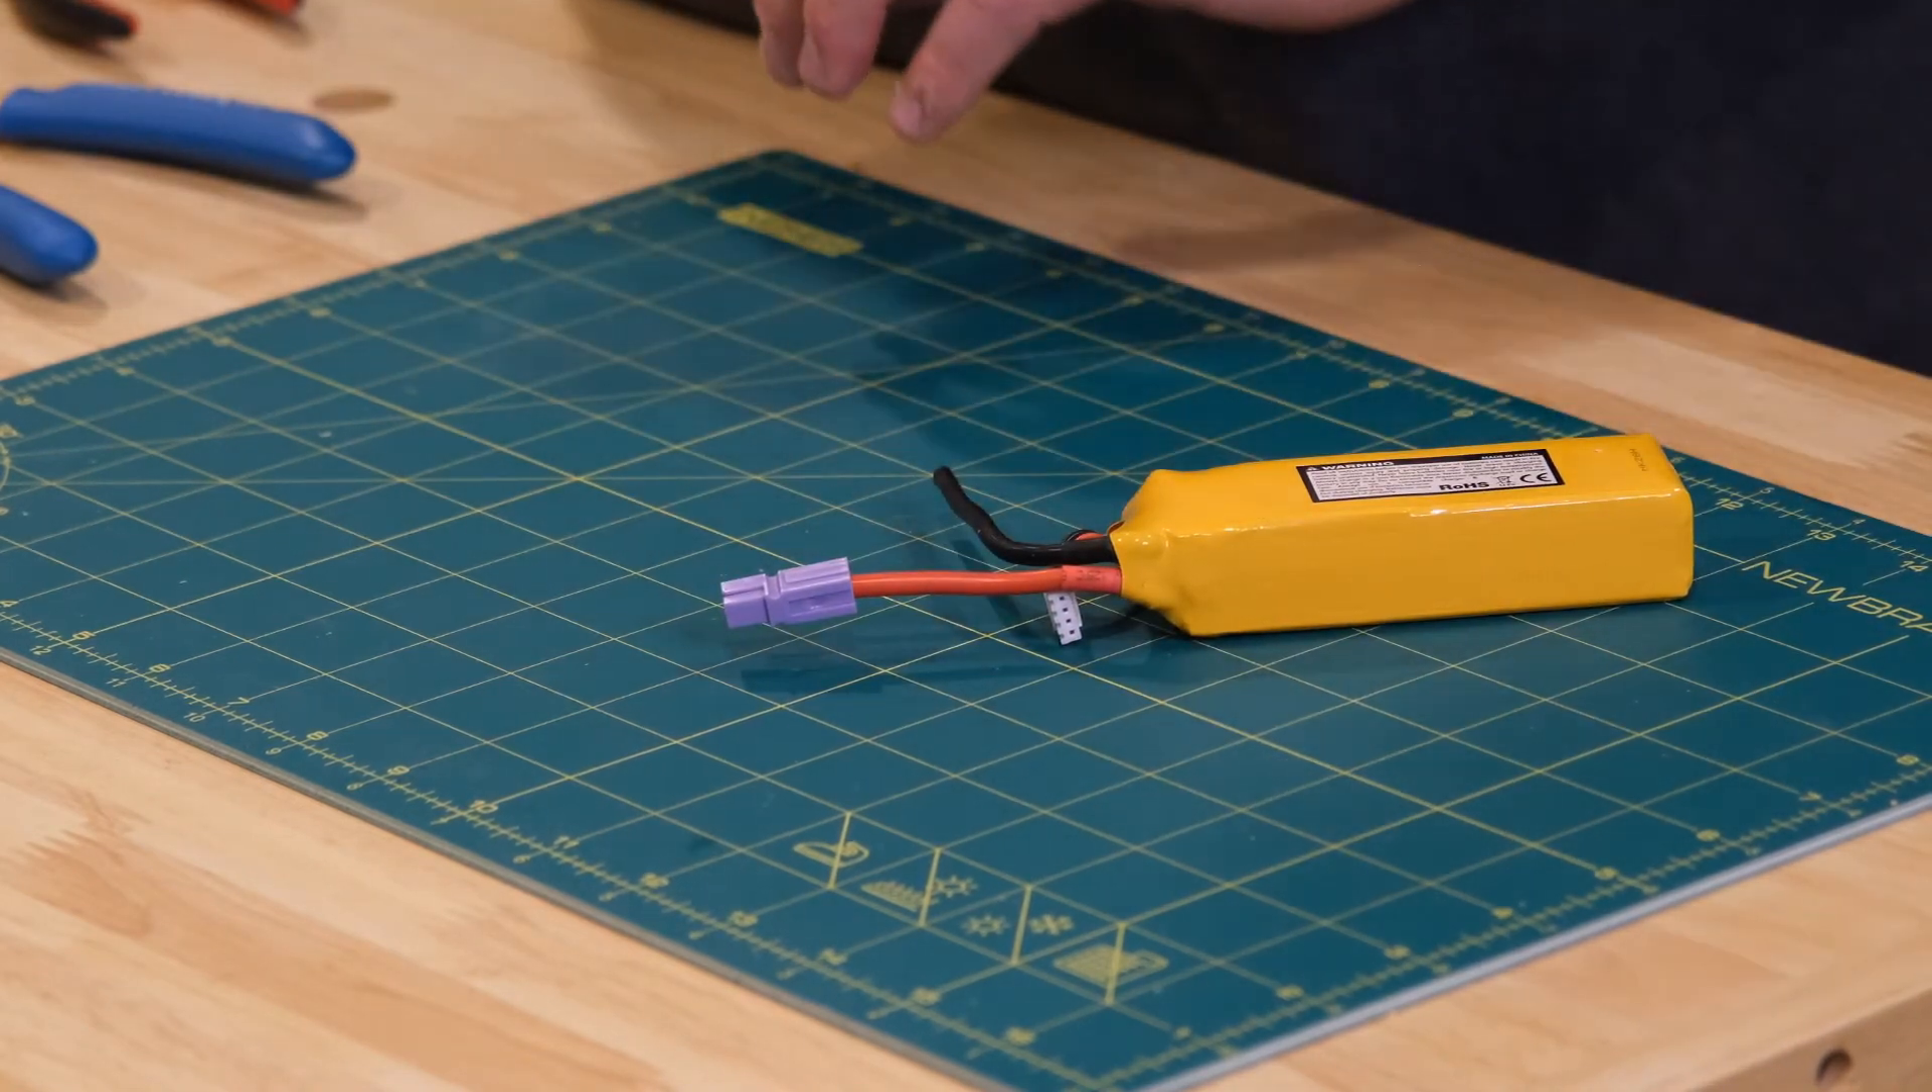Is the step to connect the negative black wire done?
No.